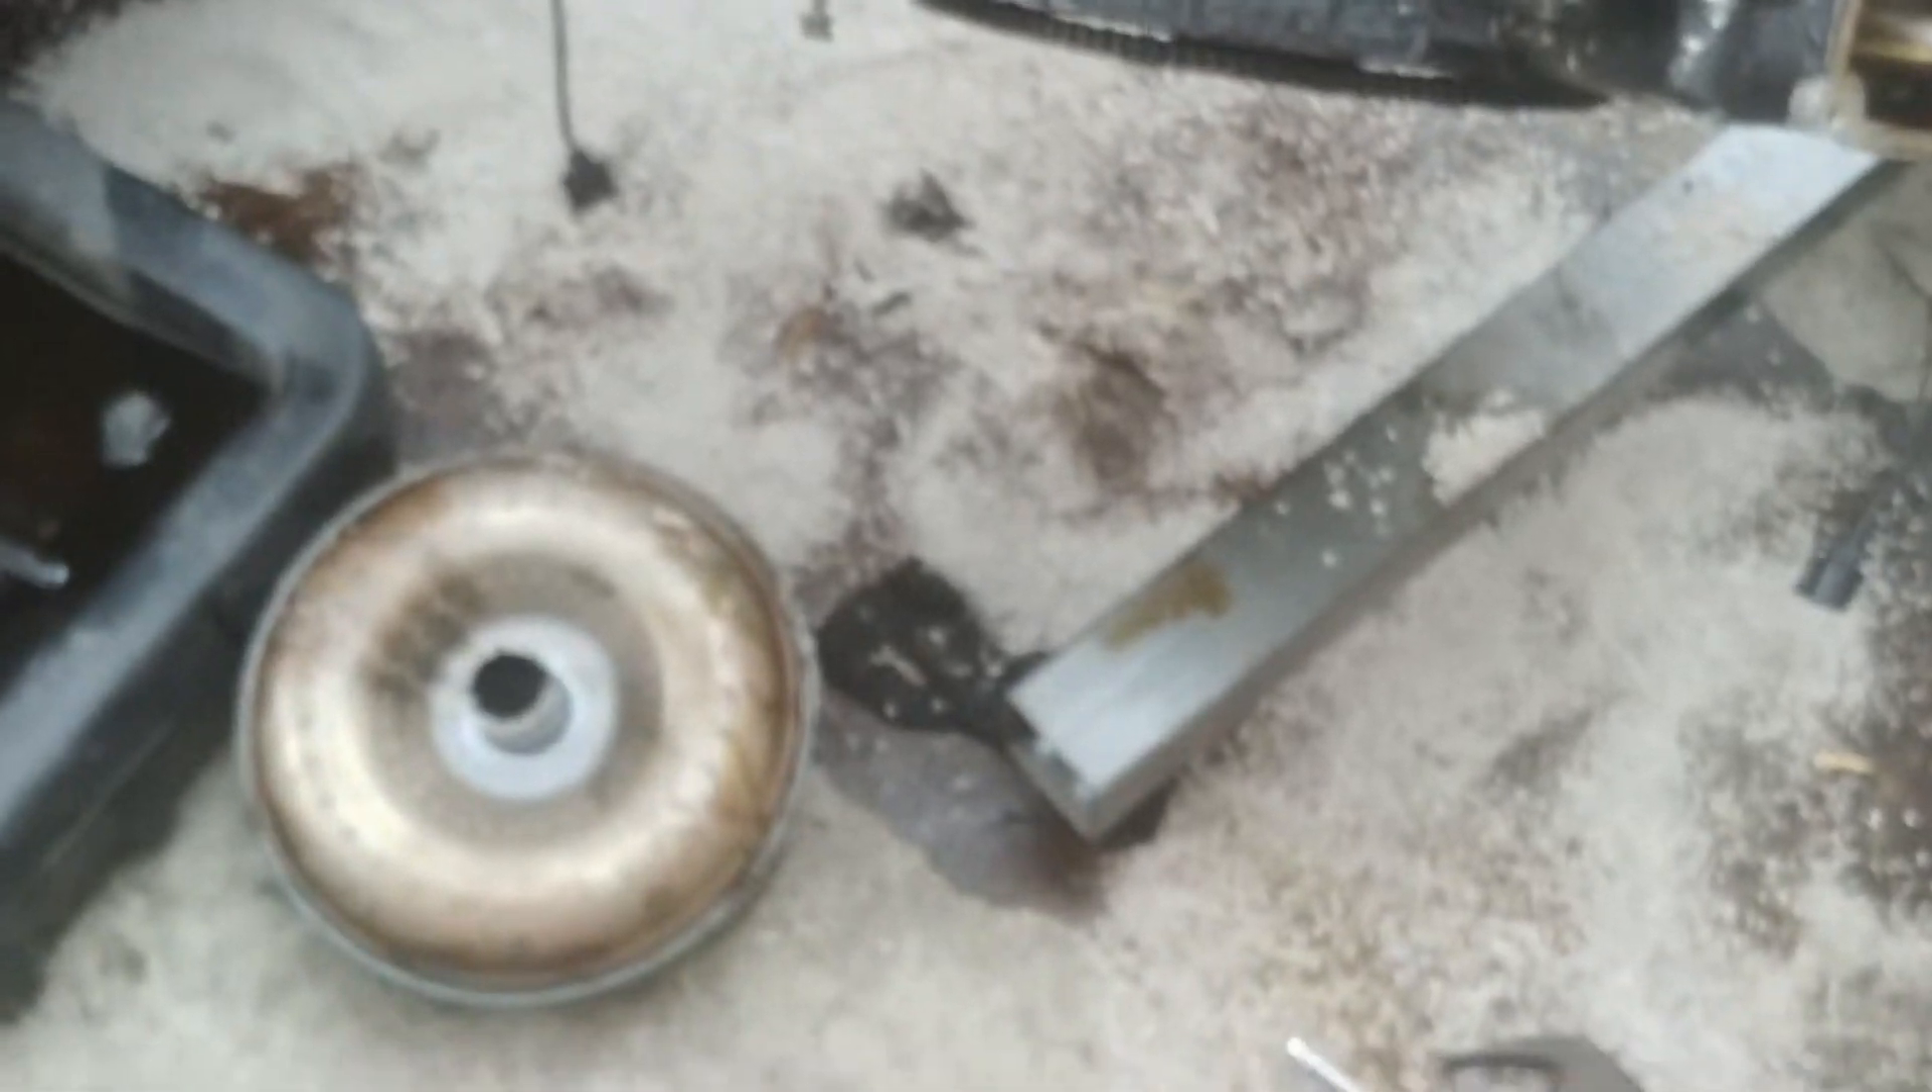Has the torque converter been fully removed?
Yes.